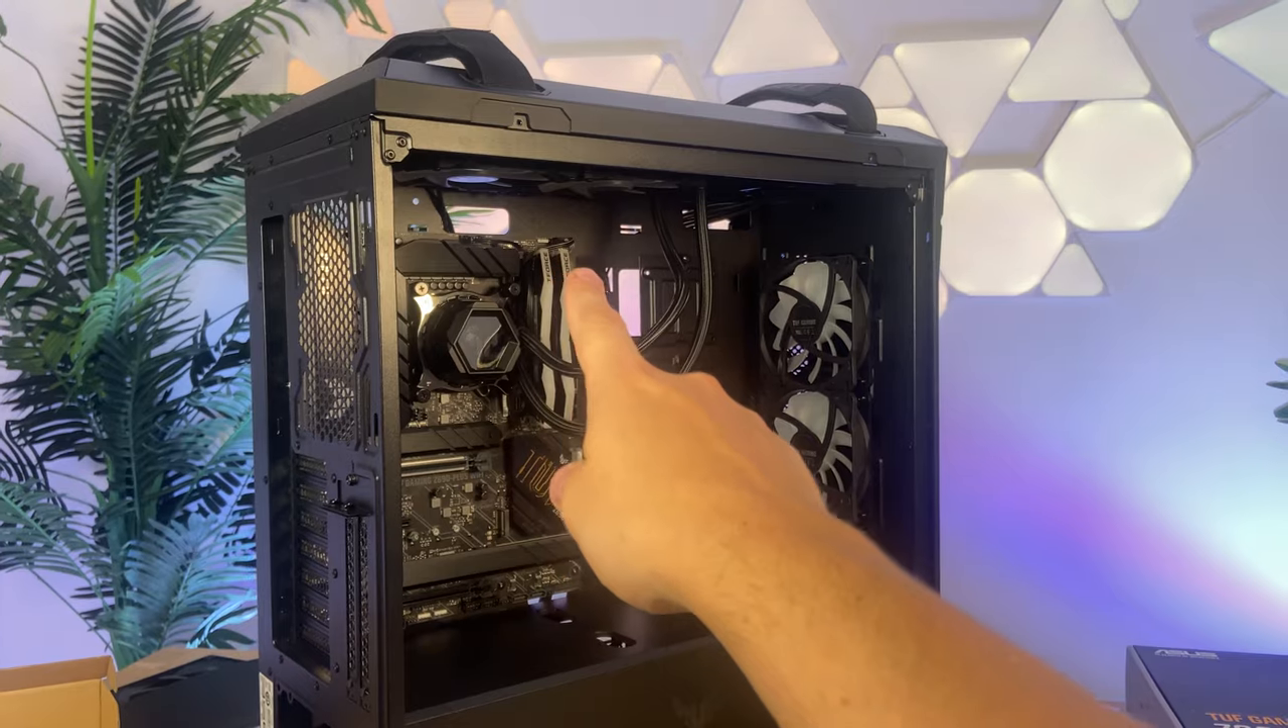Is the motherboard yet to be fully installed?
No.